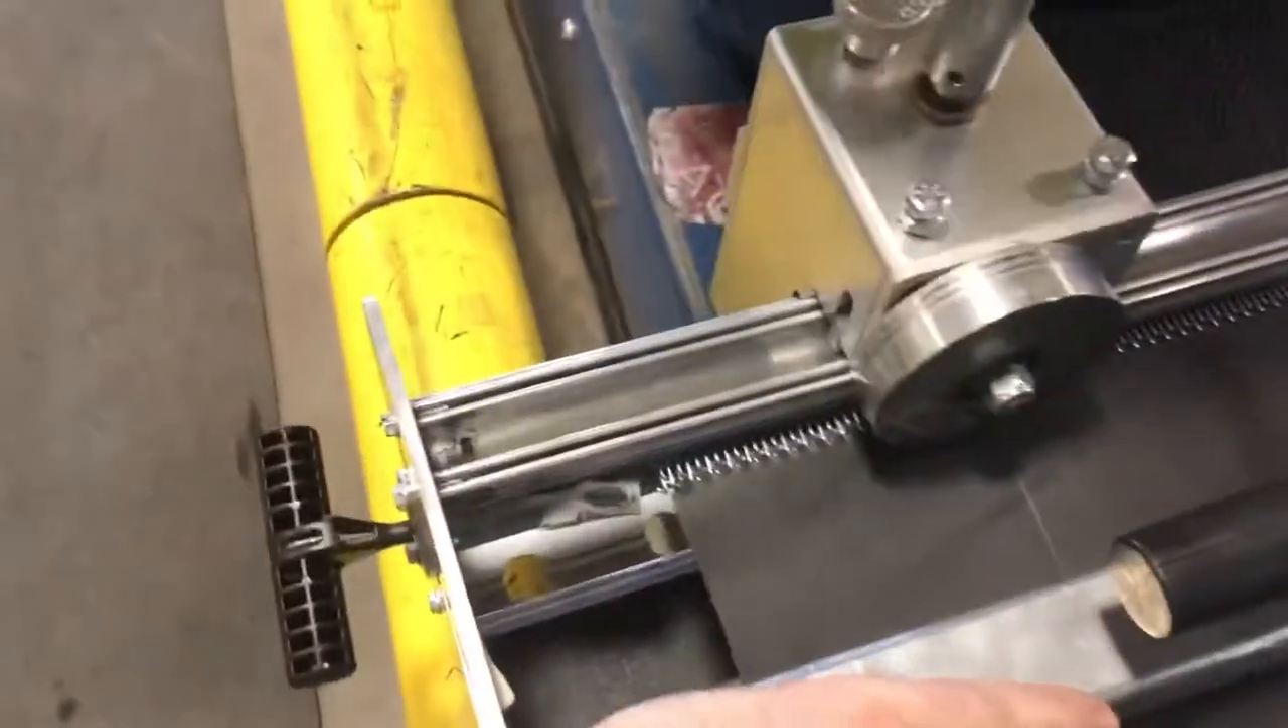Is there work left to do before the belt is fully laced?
Yes.